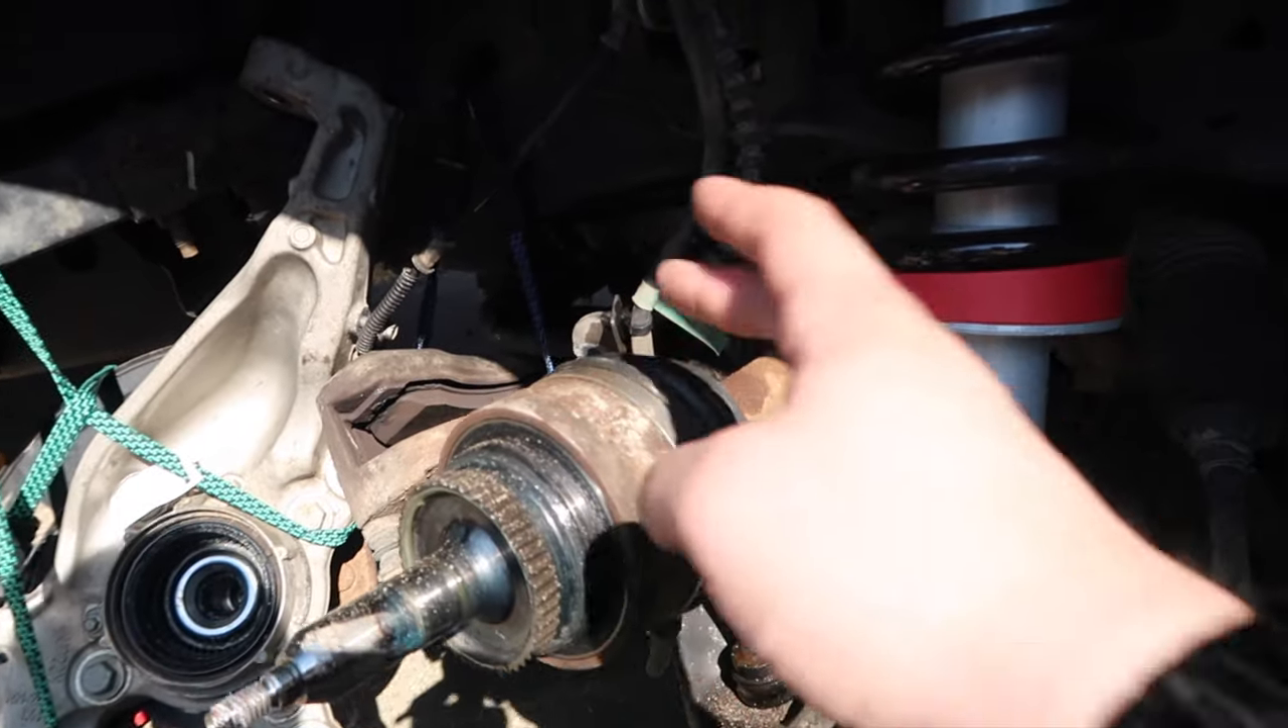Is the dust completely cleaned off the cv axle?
No.